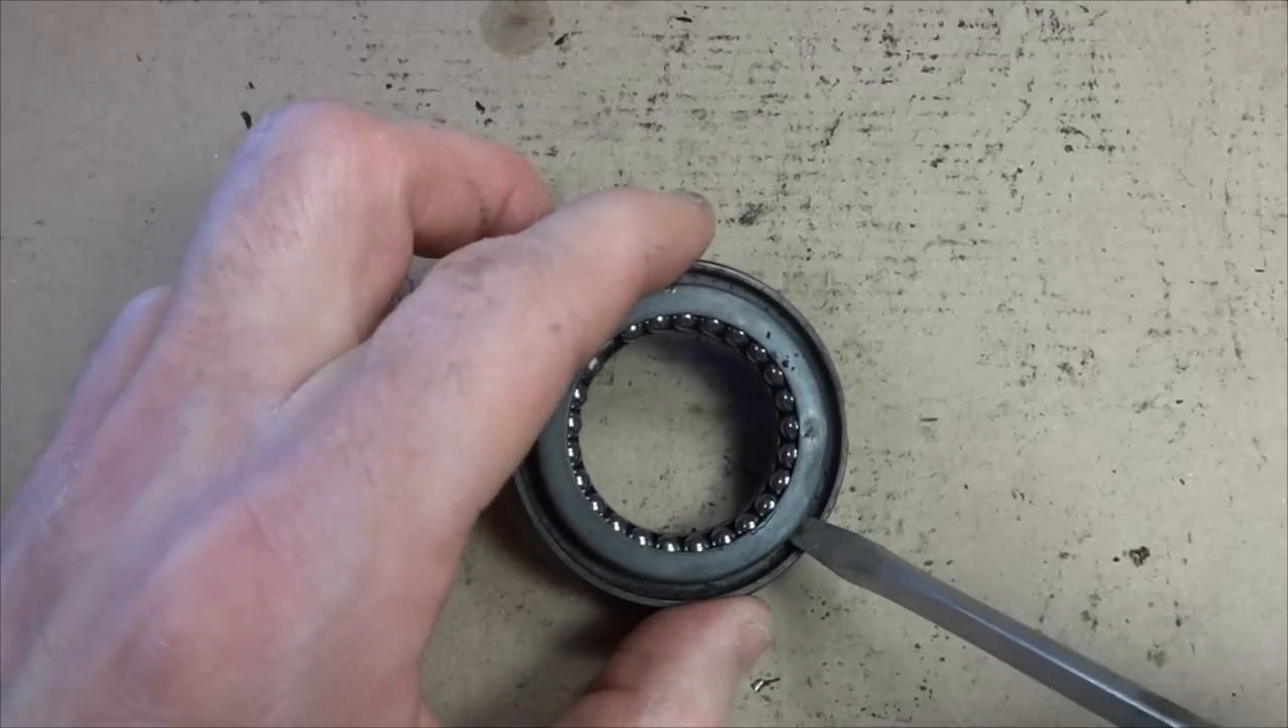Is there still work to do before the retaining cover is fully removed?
Yes.